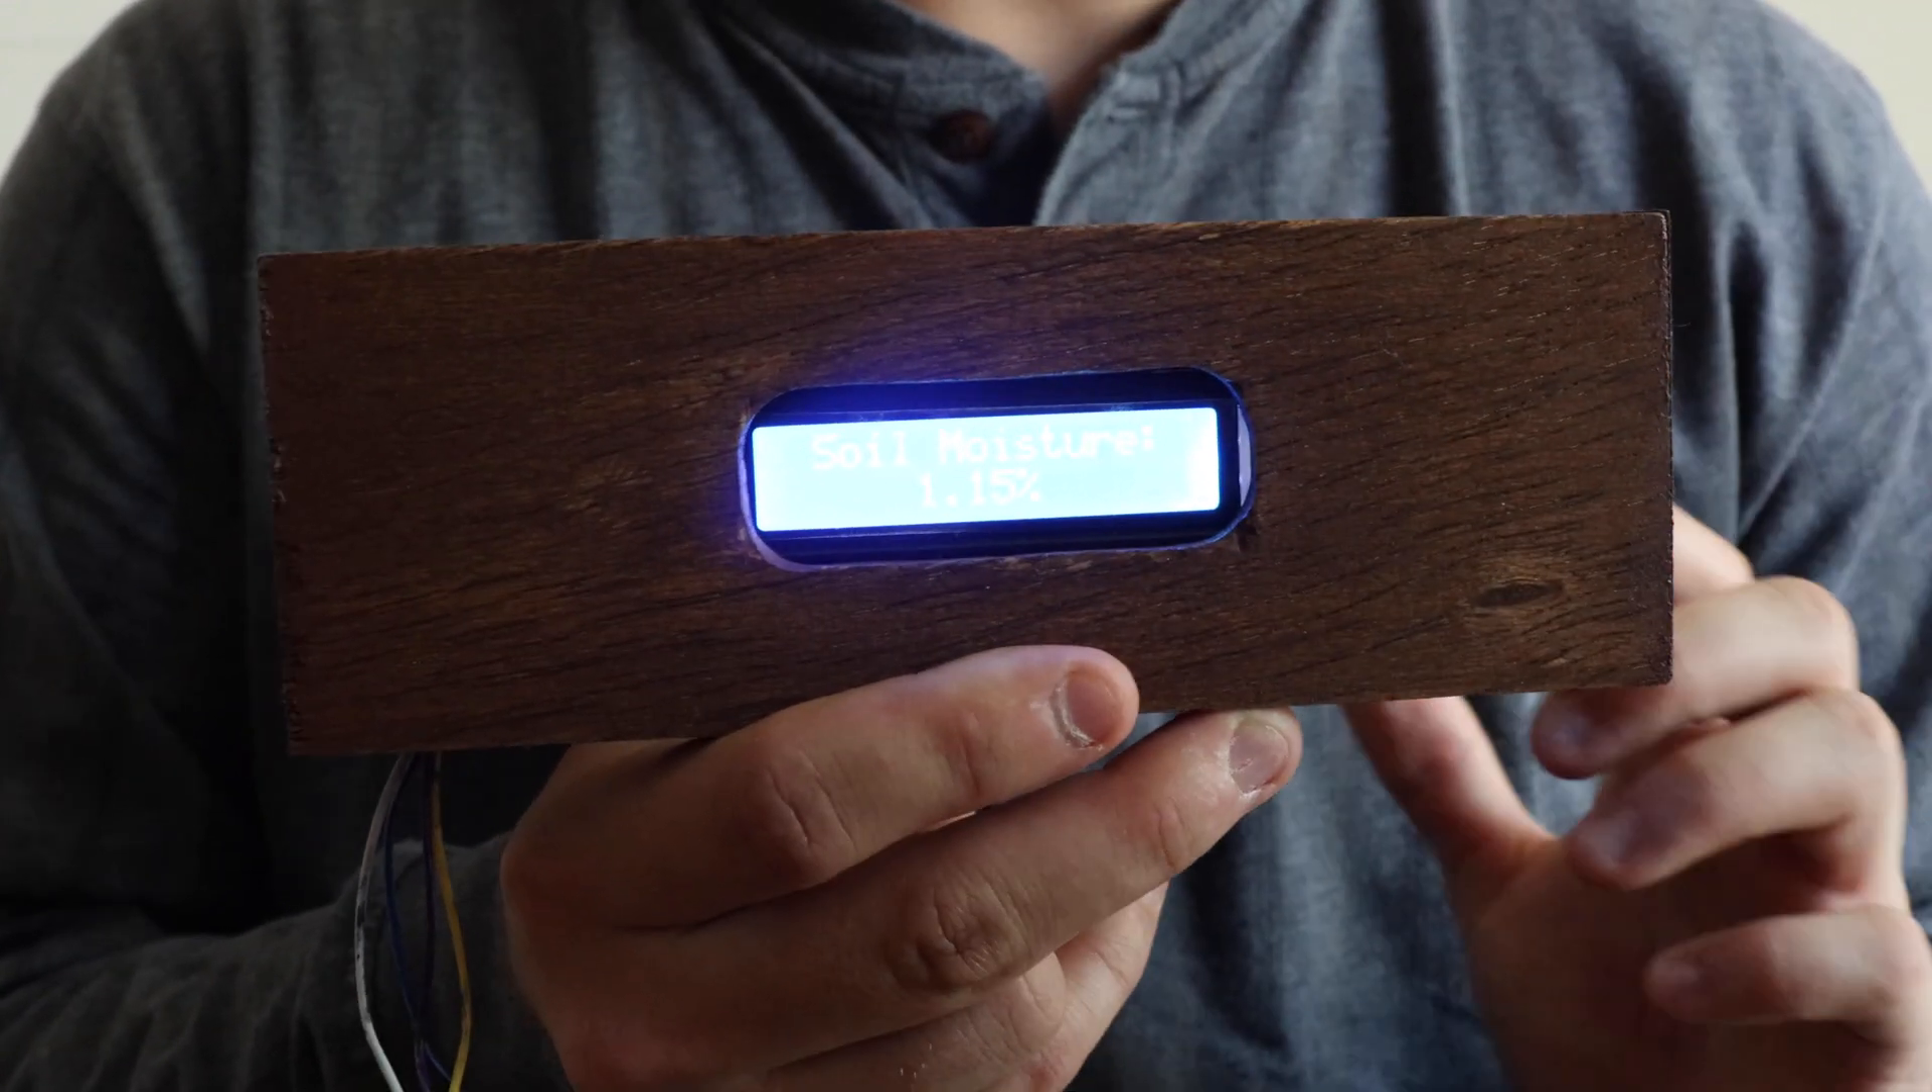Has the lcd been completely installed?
Yes.